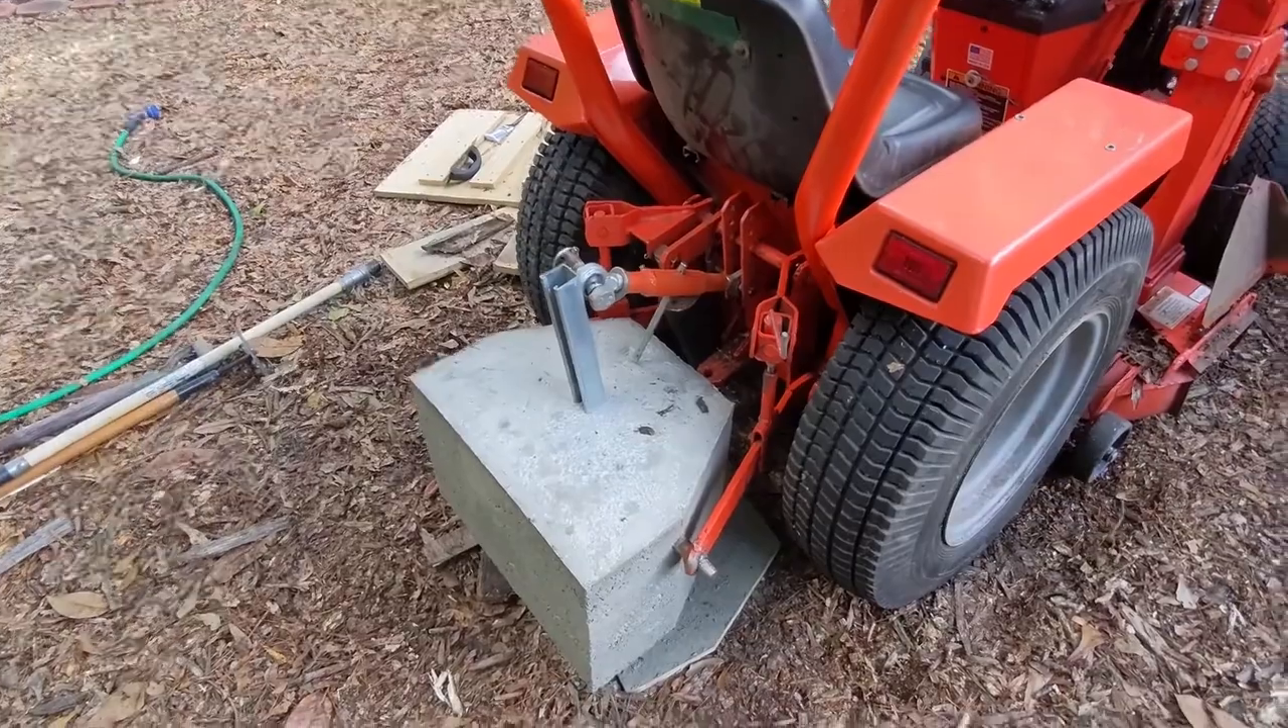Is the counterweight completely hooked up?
Yes.